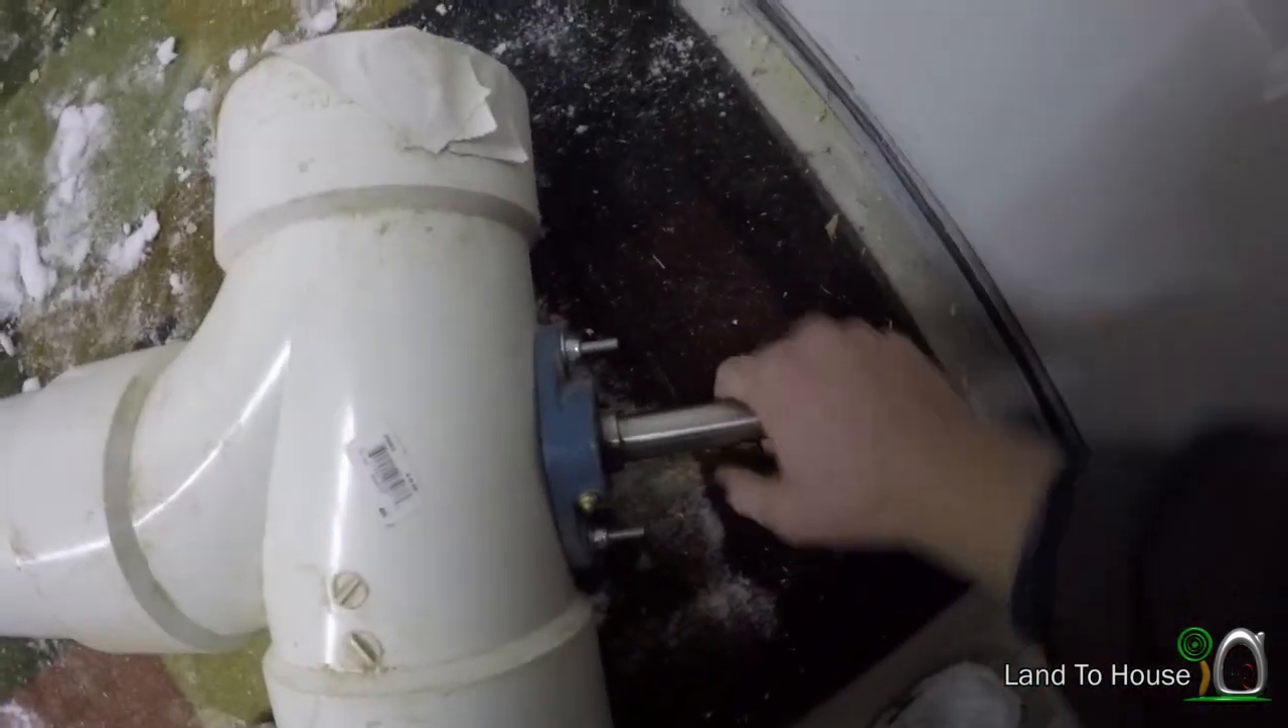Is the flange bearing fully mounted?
Yes.